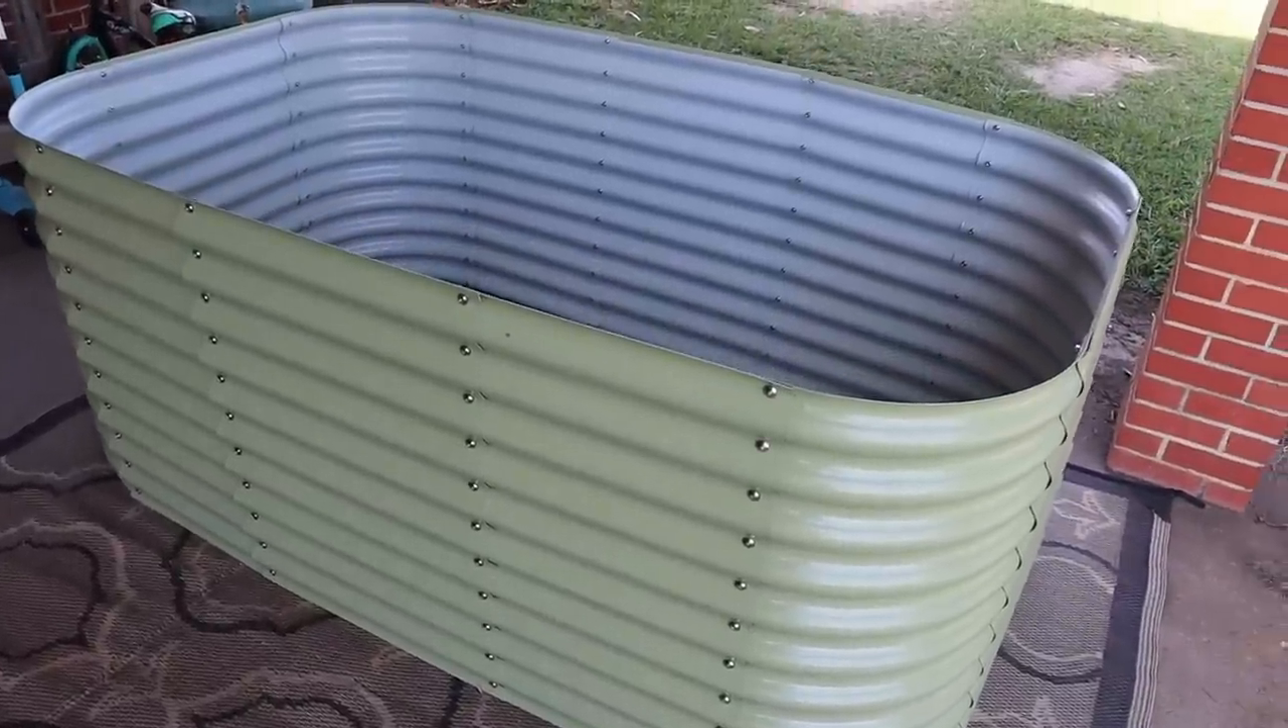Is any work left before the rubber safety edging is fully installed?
Yes.